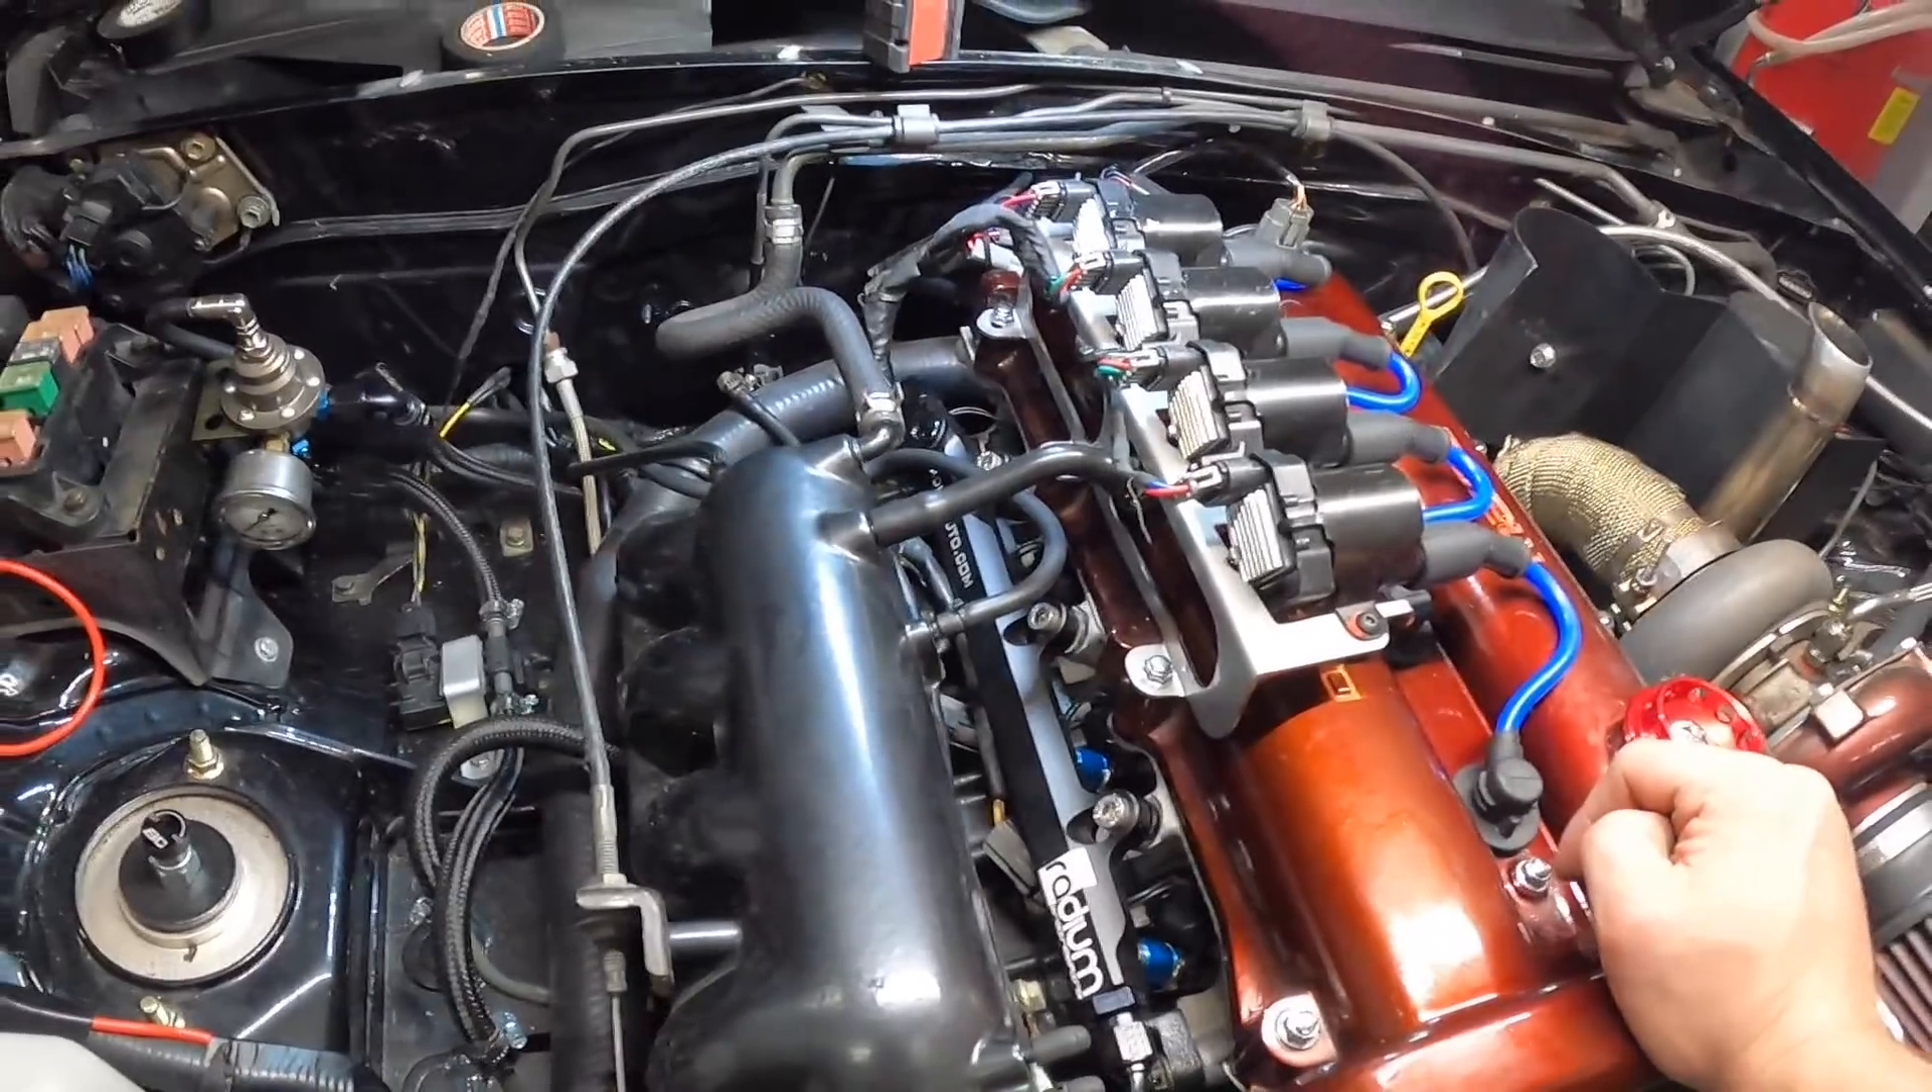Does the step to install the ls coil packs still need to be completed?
No.